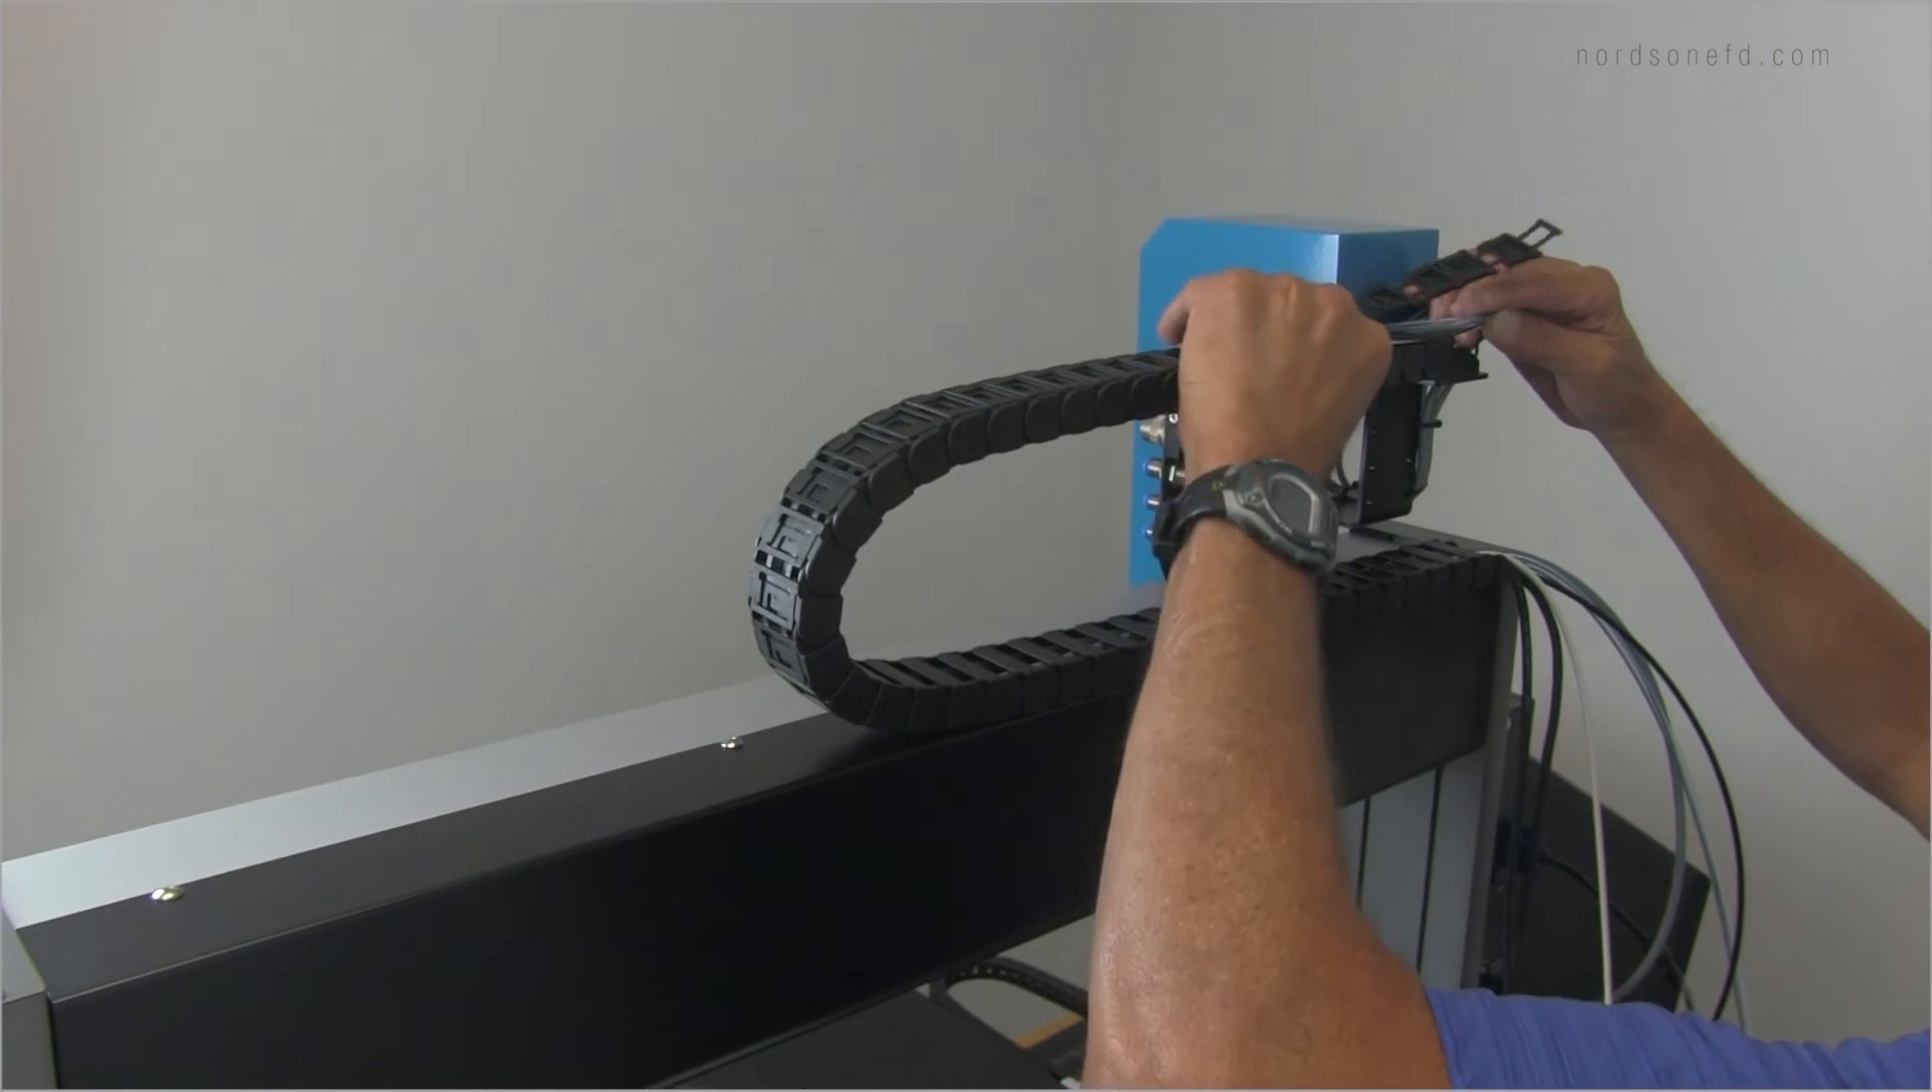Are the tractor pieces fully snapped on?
No.